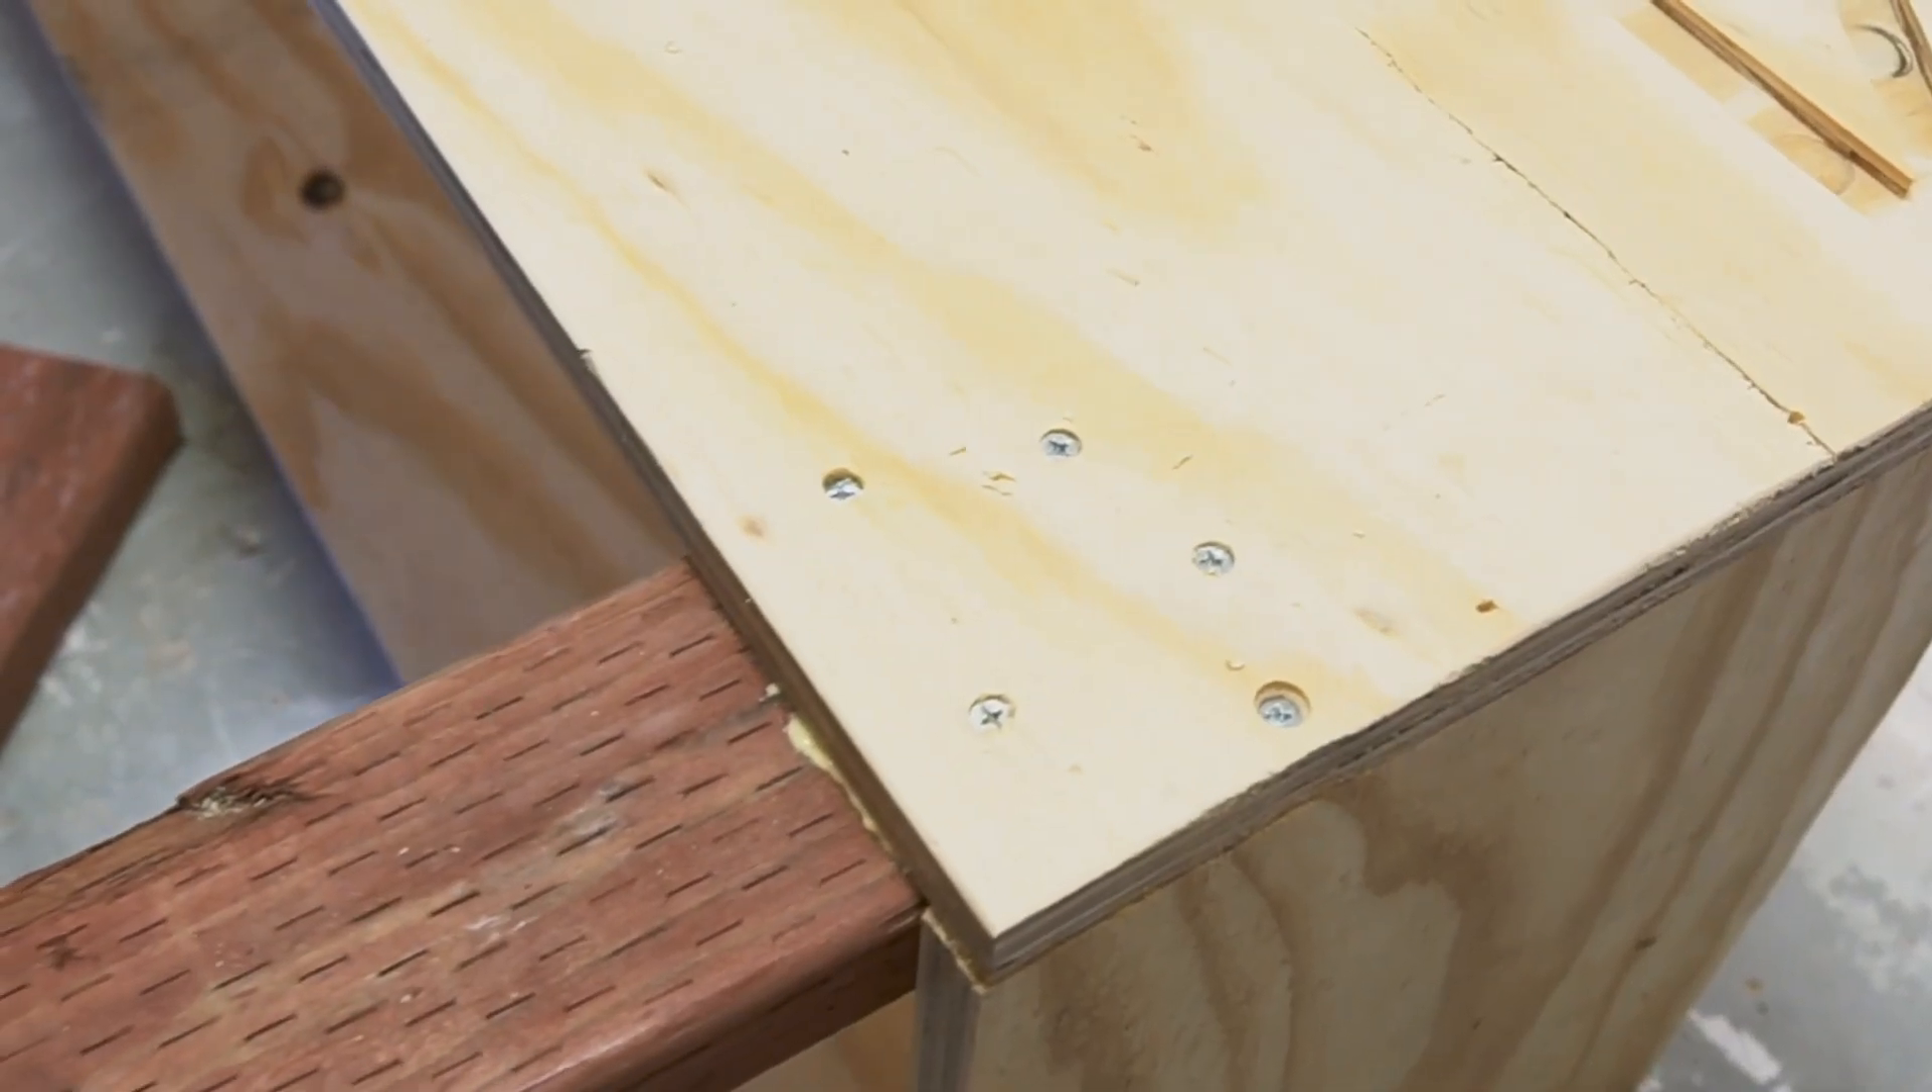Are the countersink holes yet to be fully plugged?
Yes.